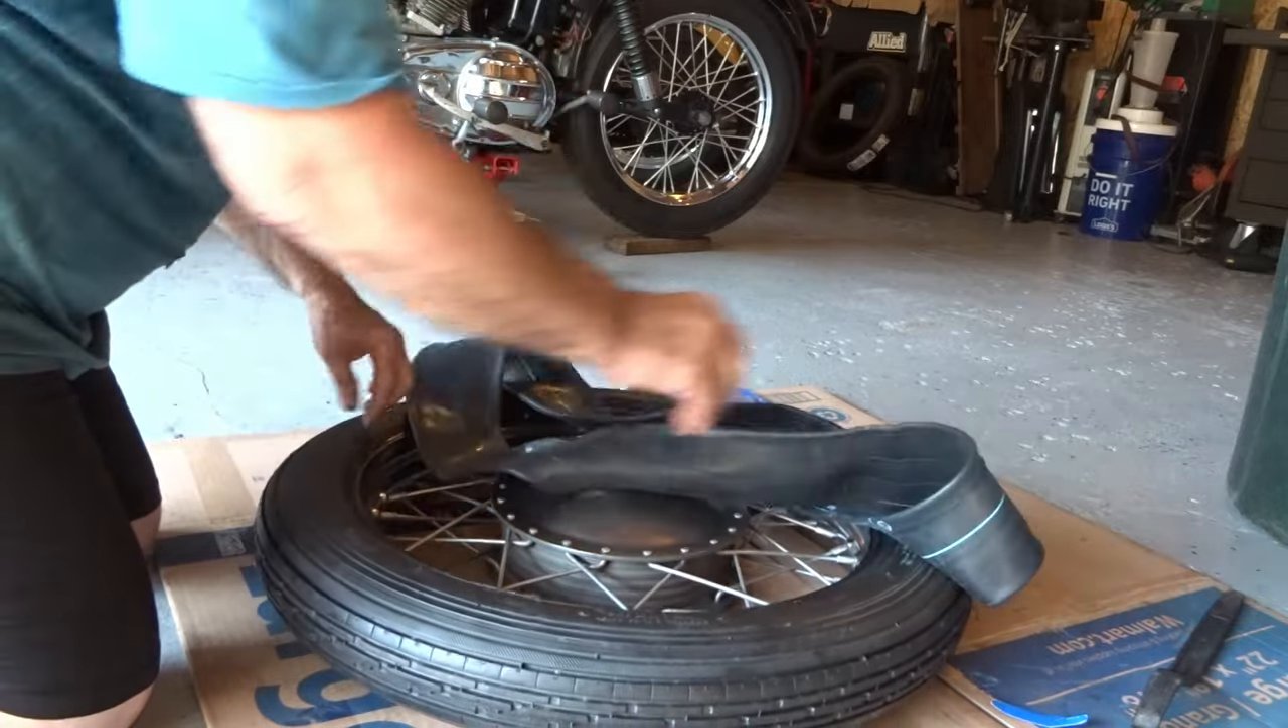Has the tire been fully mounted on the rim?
No.